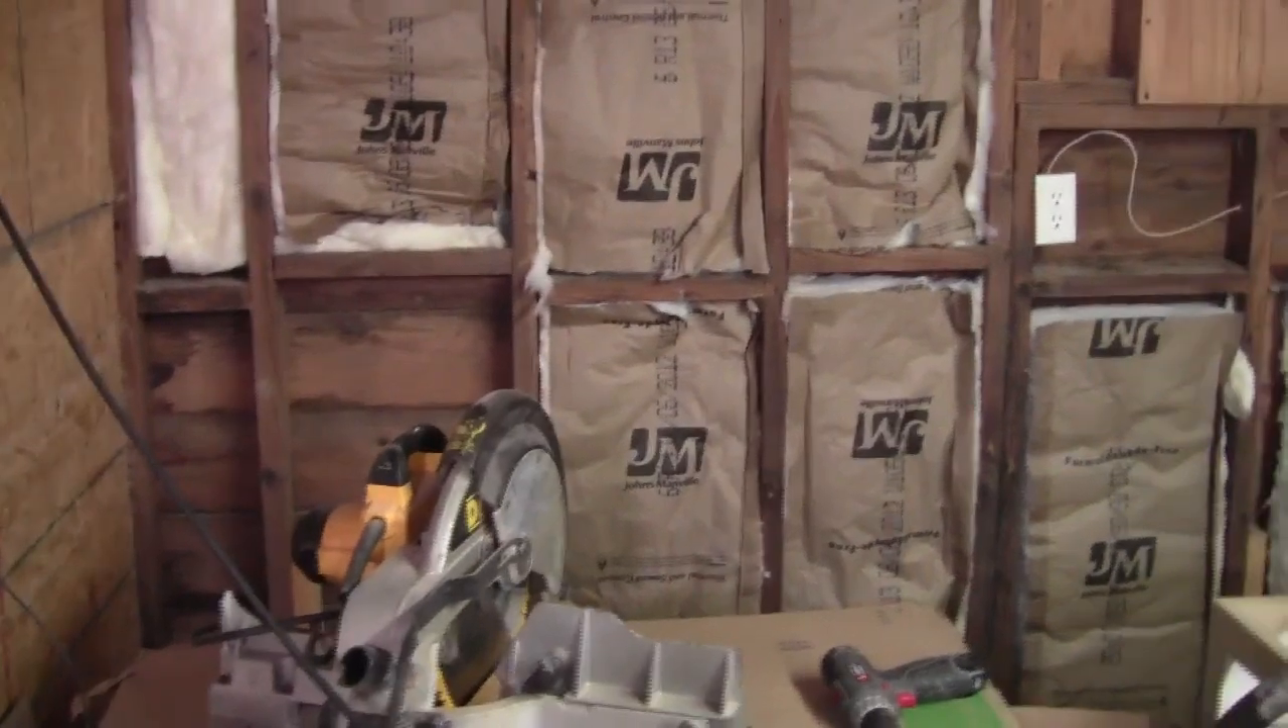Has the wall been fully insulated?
No.